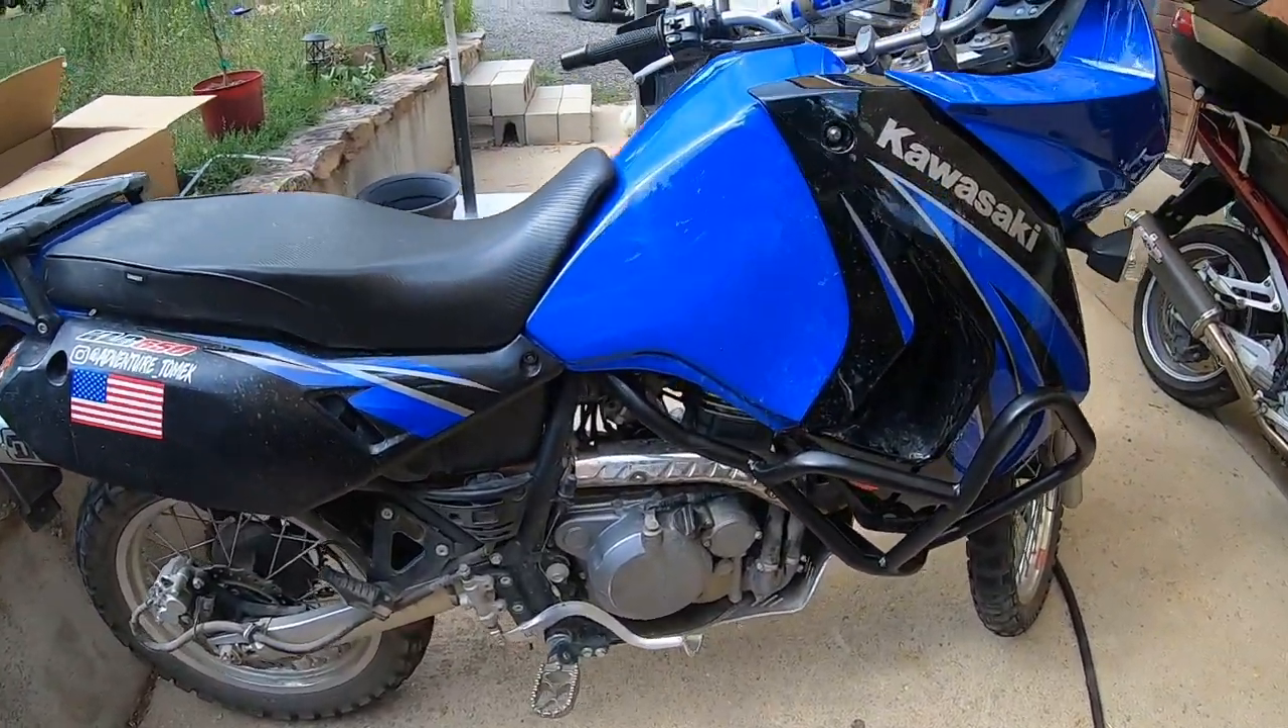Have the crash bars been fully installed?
Yes.